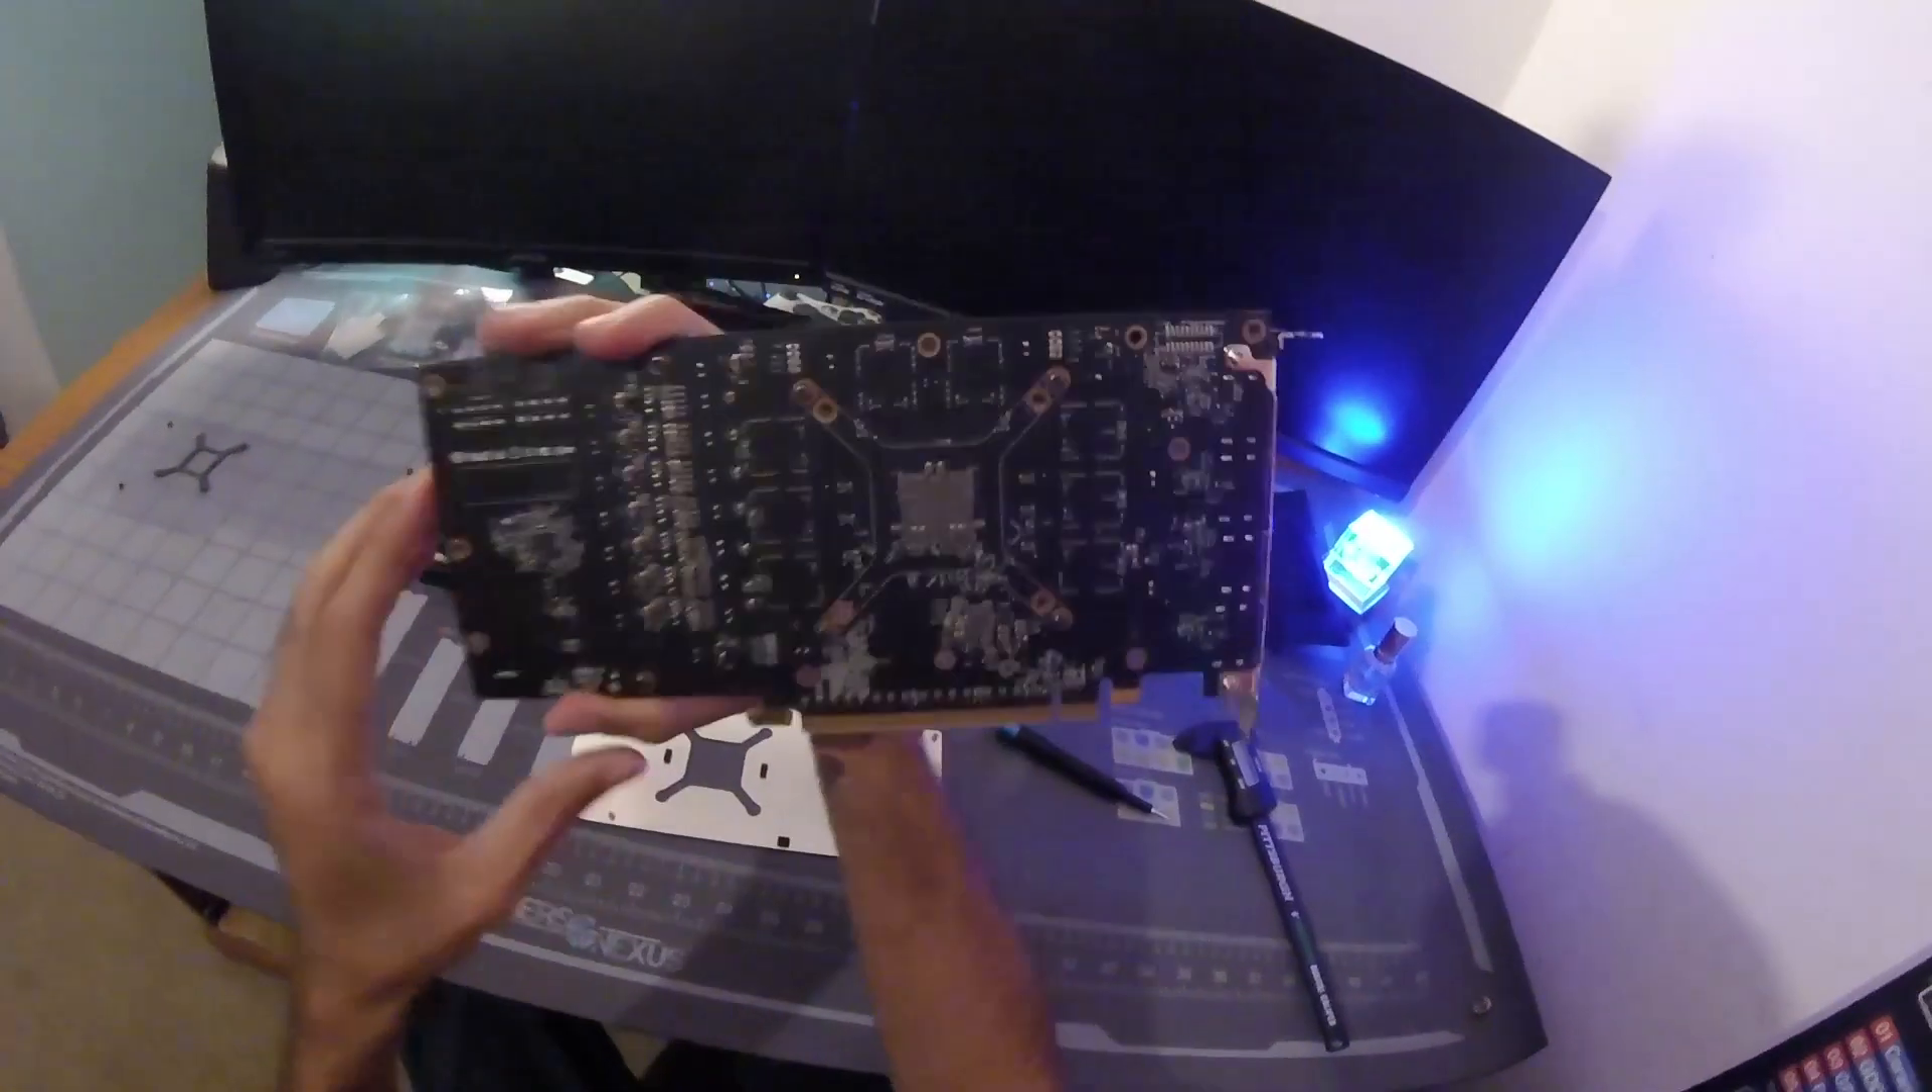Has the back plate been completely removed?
Yes.